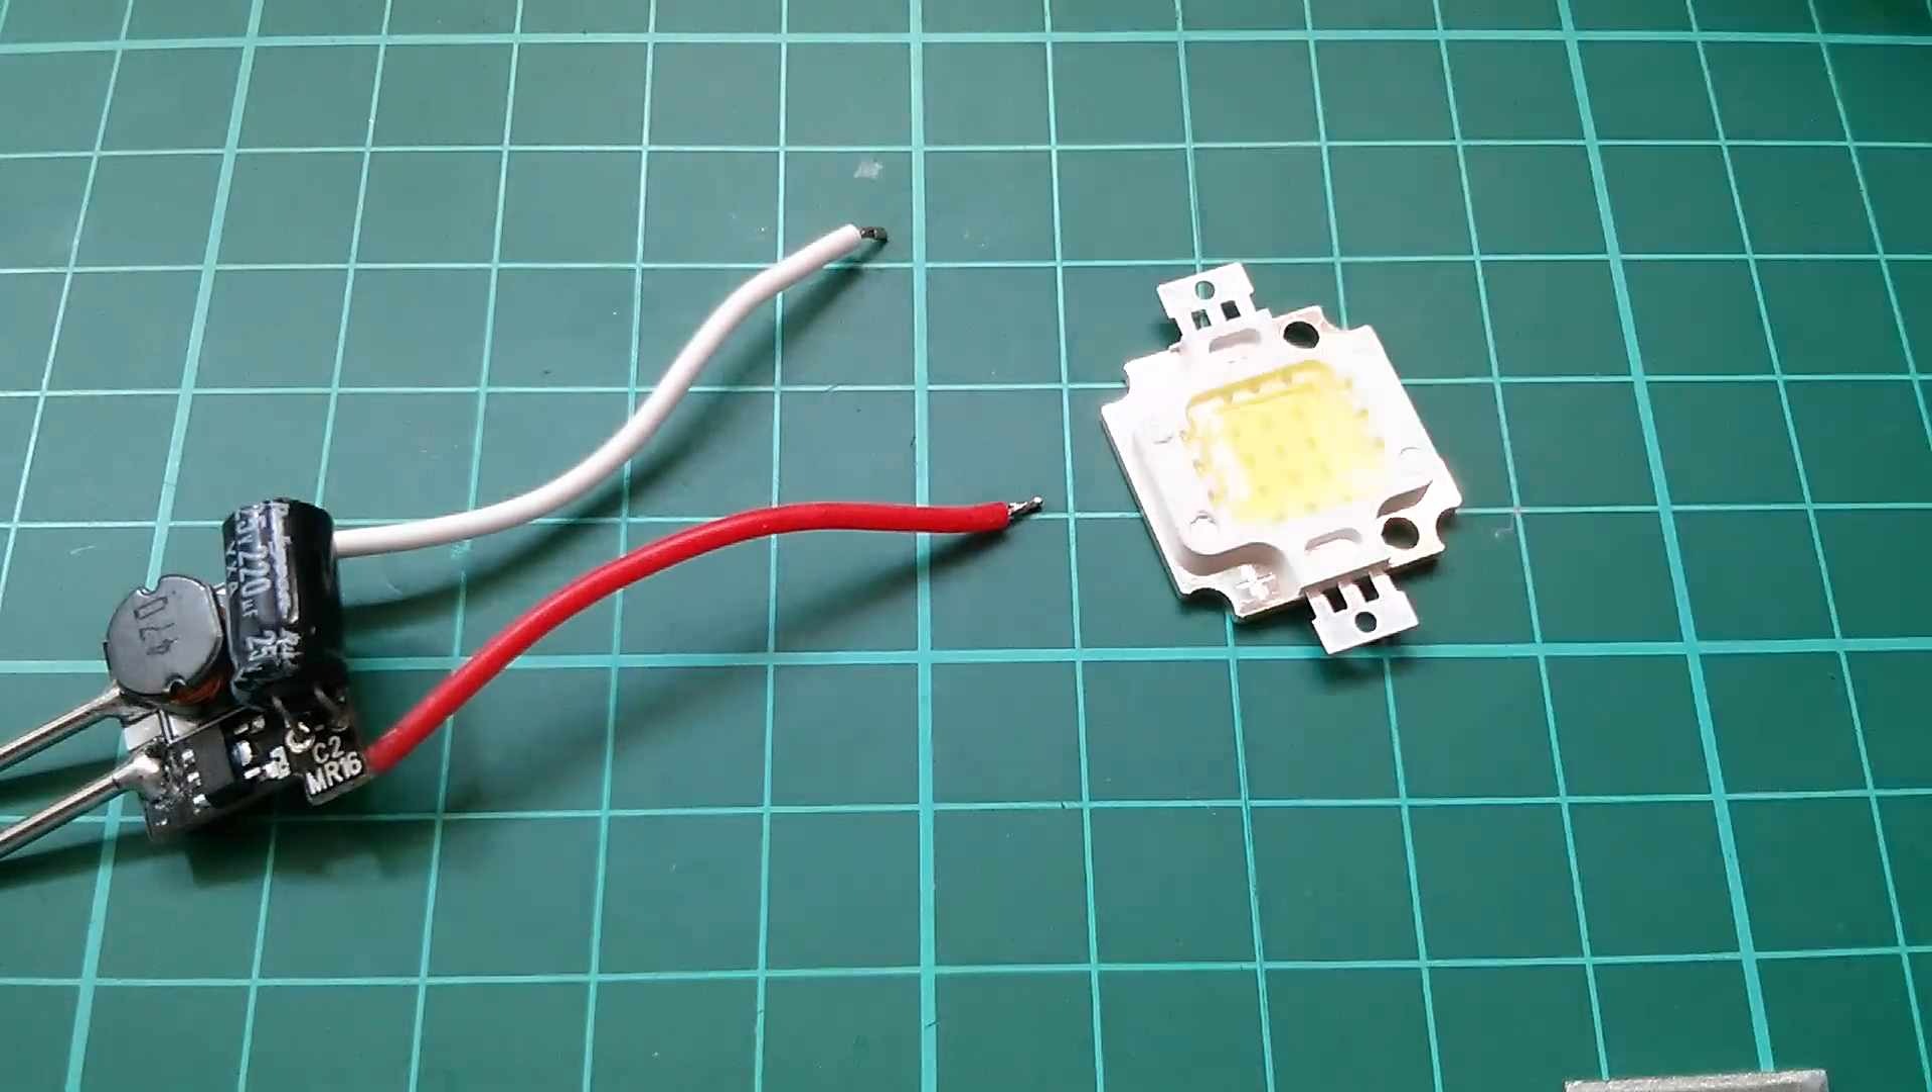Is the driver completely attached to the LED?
No.